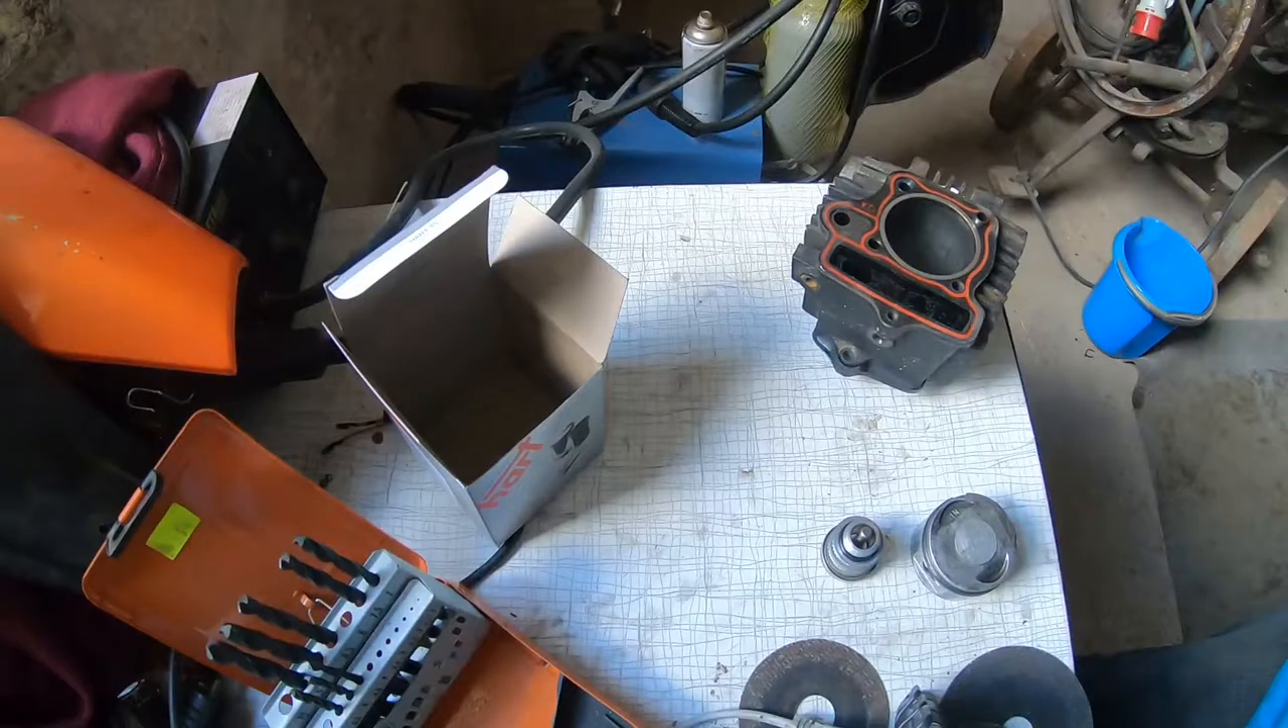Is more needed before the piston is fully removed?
No.